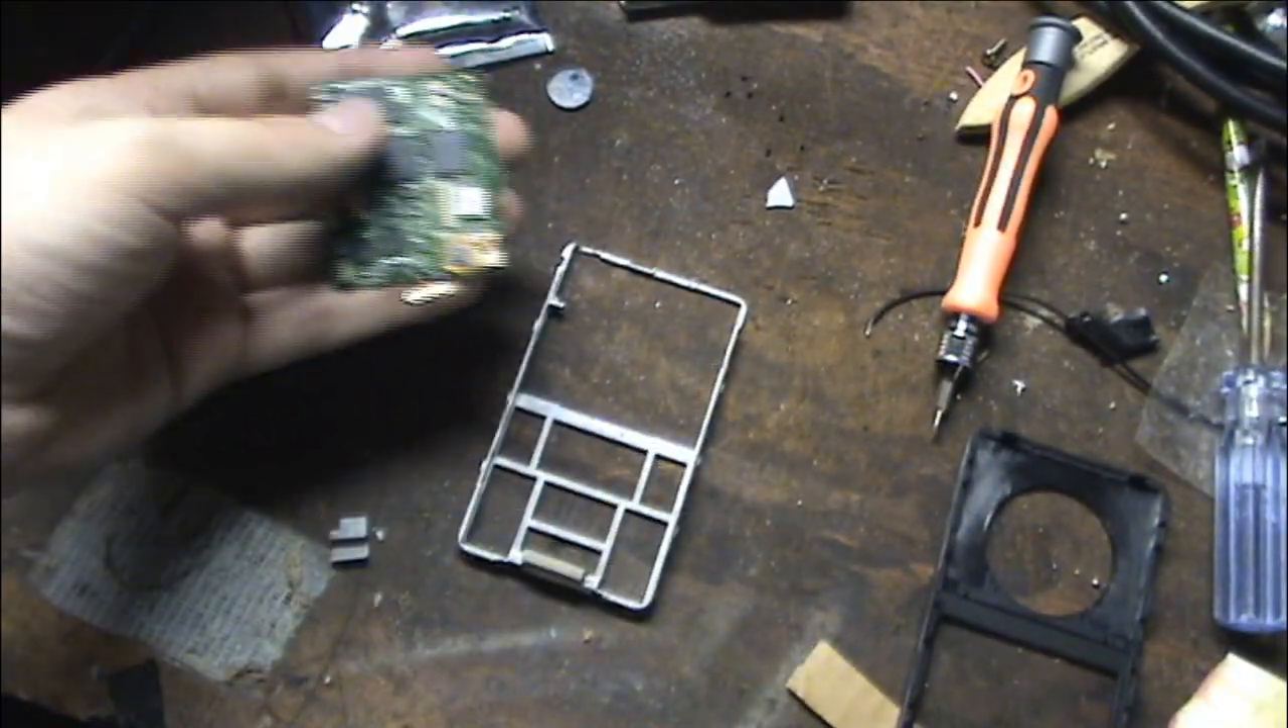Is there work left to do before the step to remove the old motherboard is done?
No.